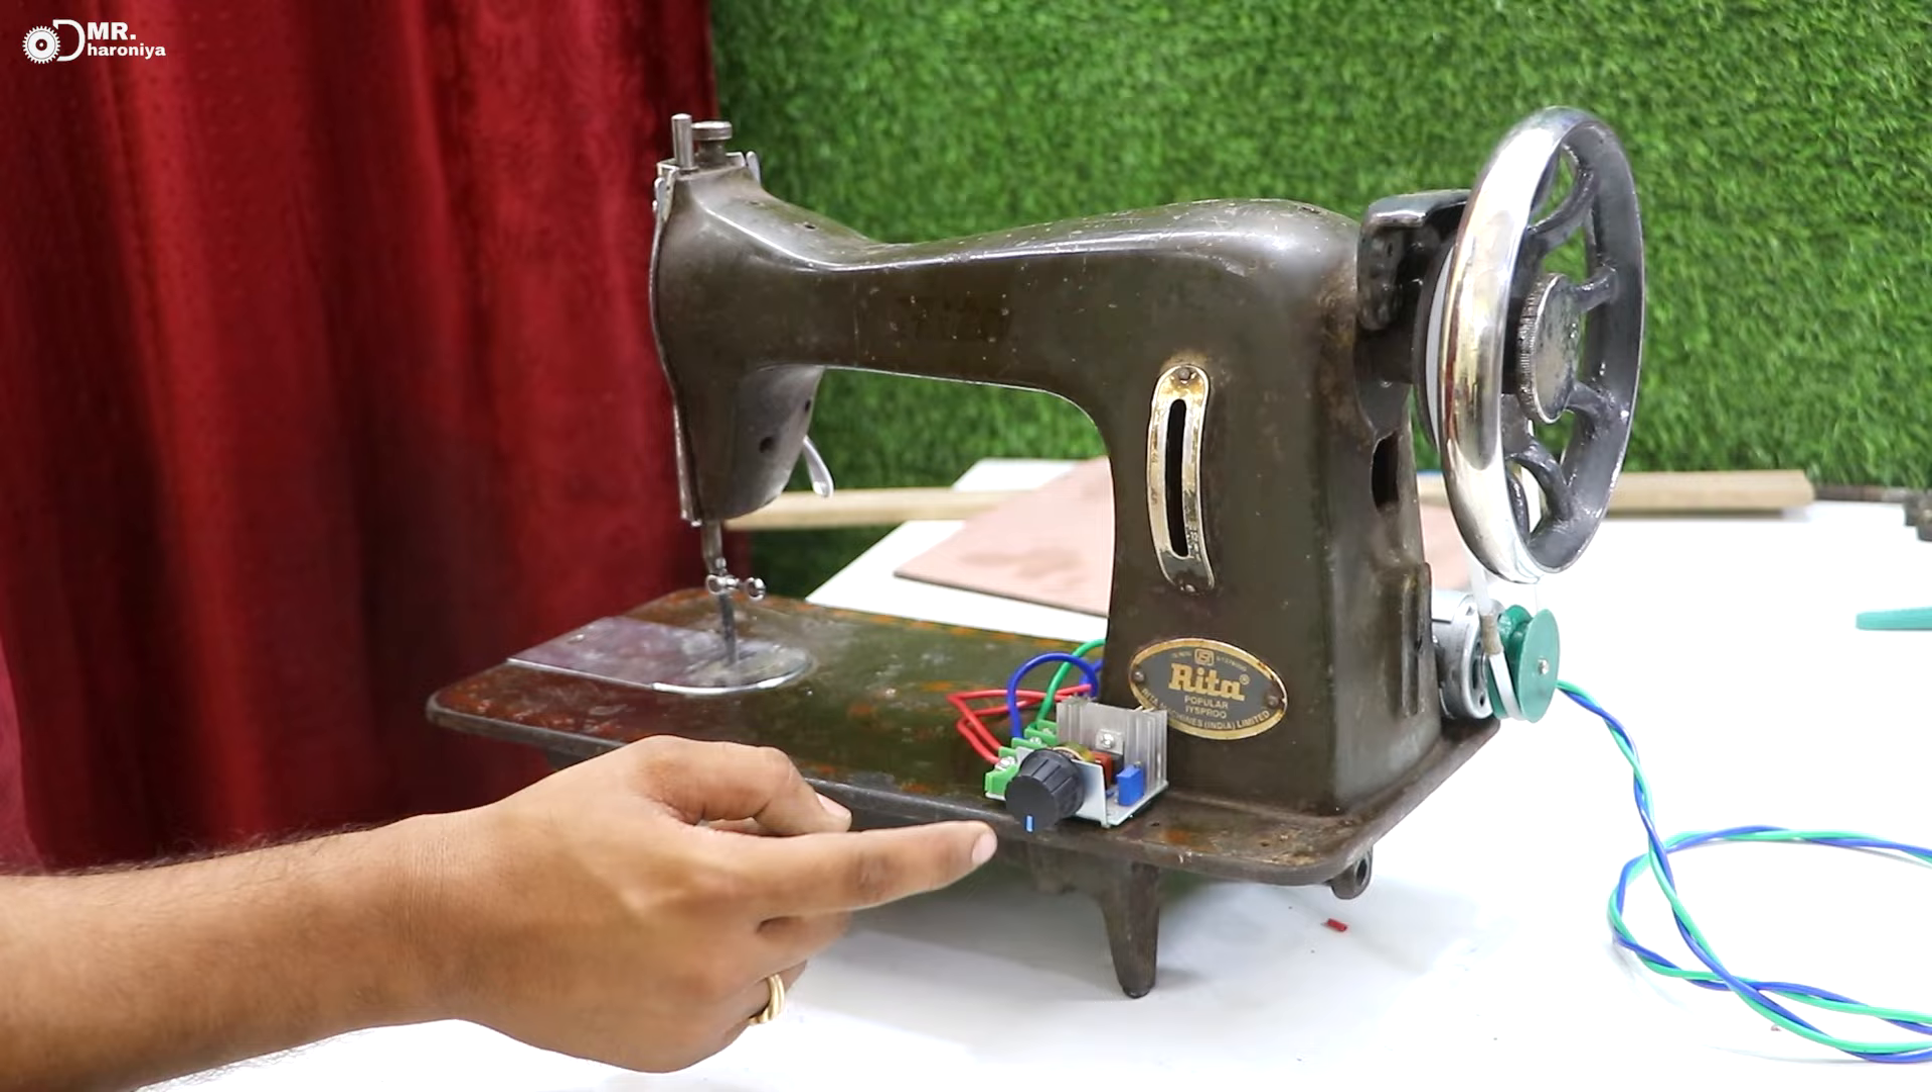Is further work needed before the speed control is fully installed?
No.